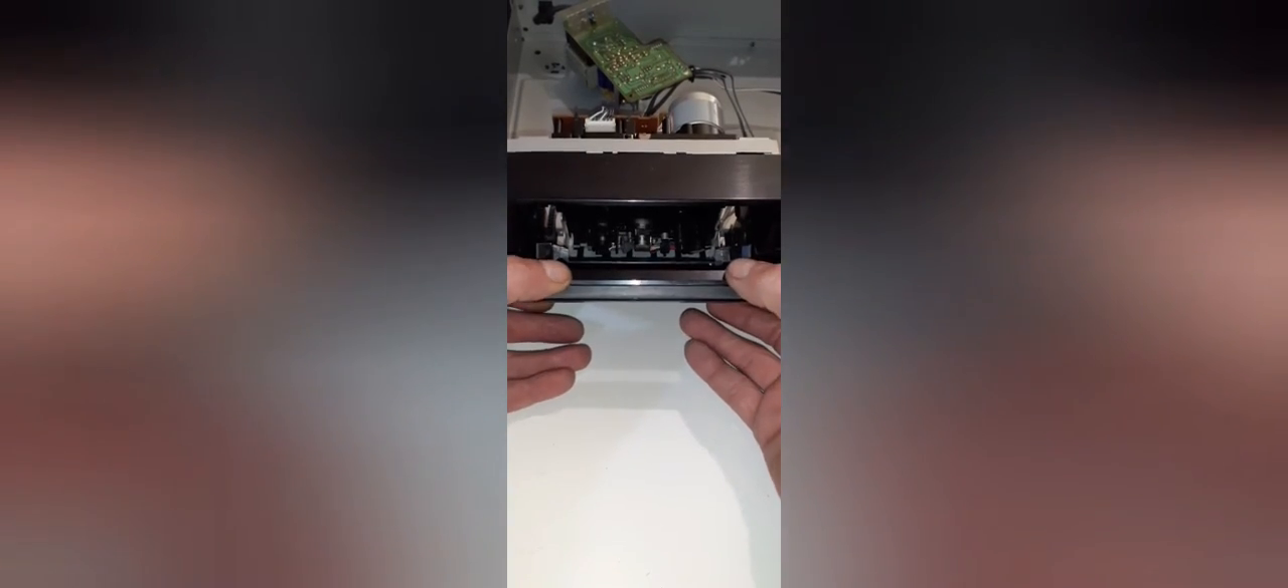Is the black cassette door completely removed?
No.